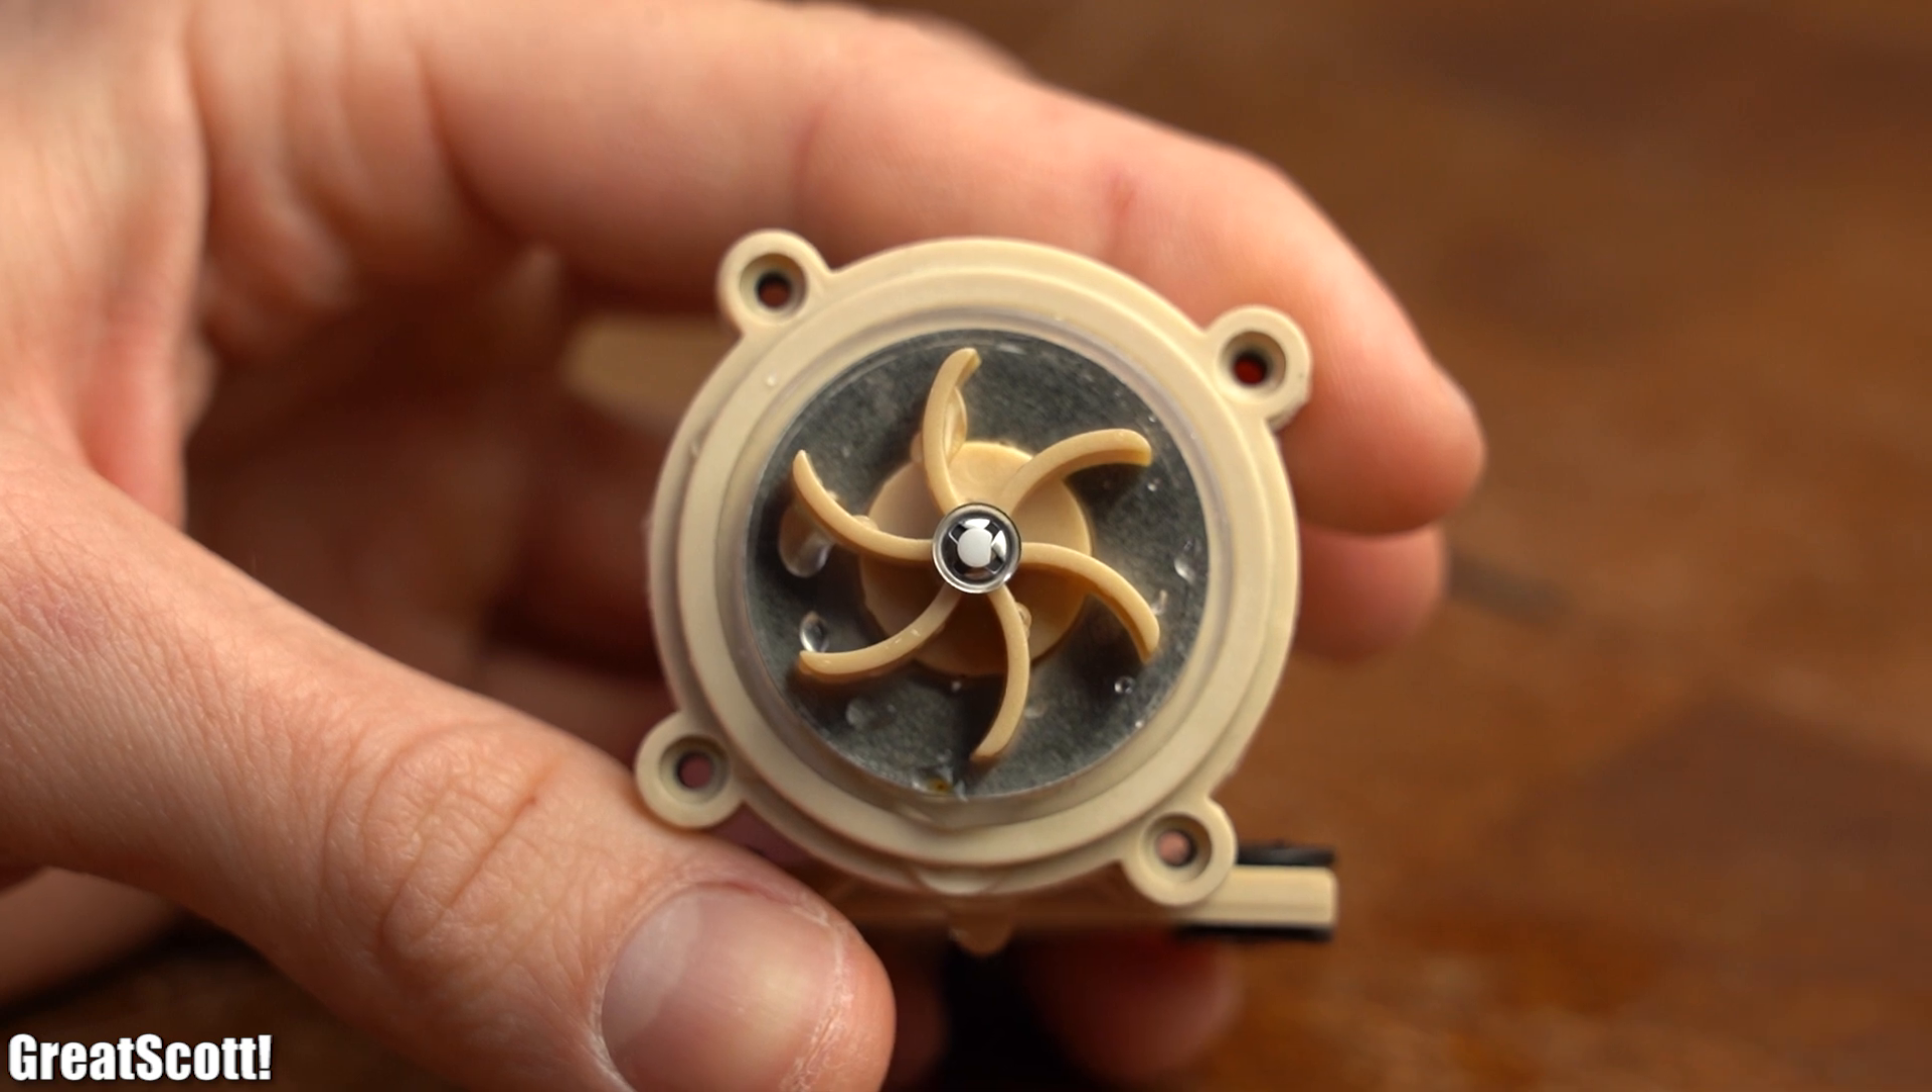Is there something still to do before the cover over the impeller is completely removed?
No.